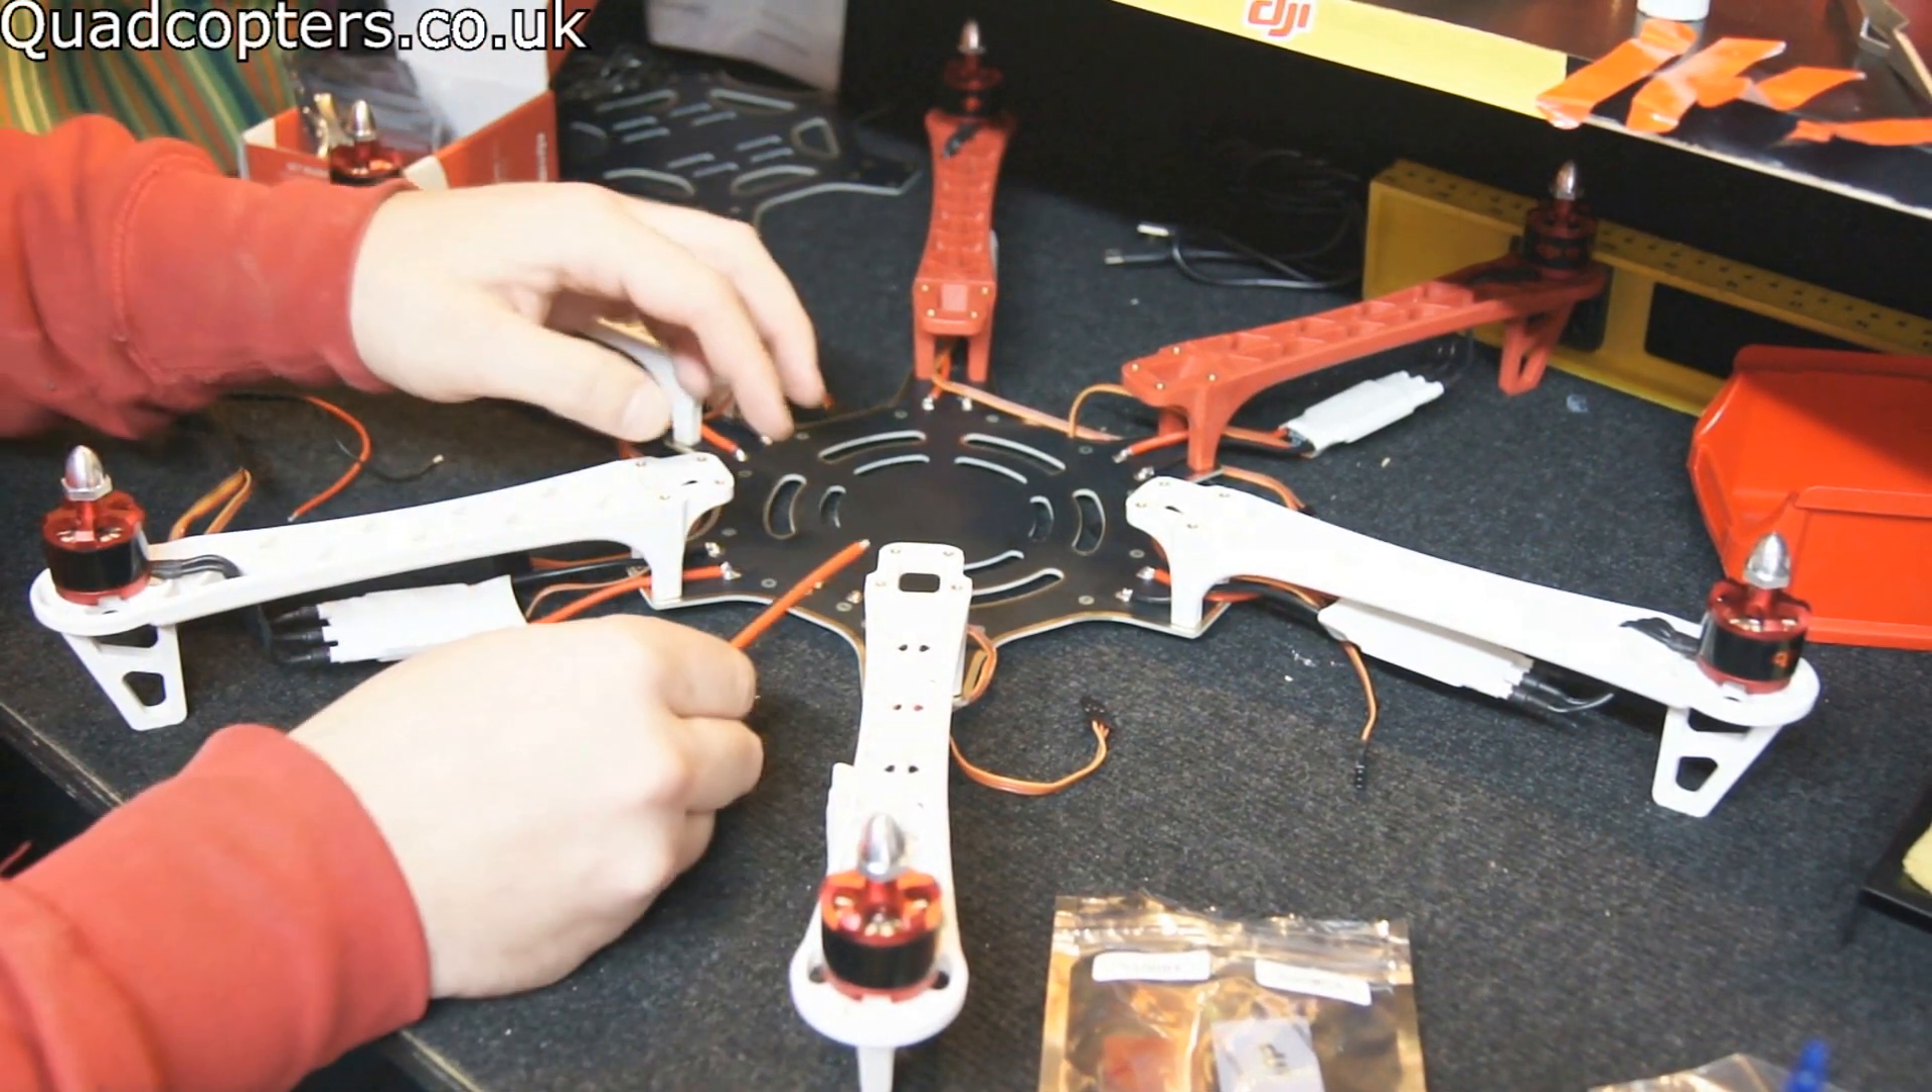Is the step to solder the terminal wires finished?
No.